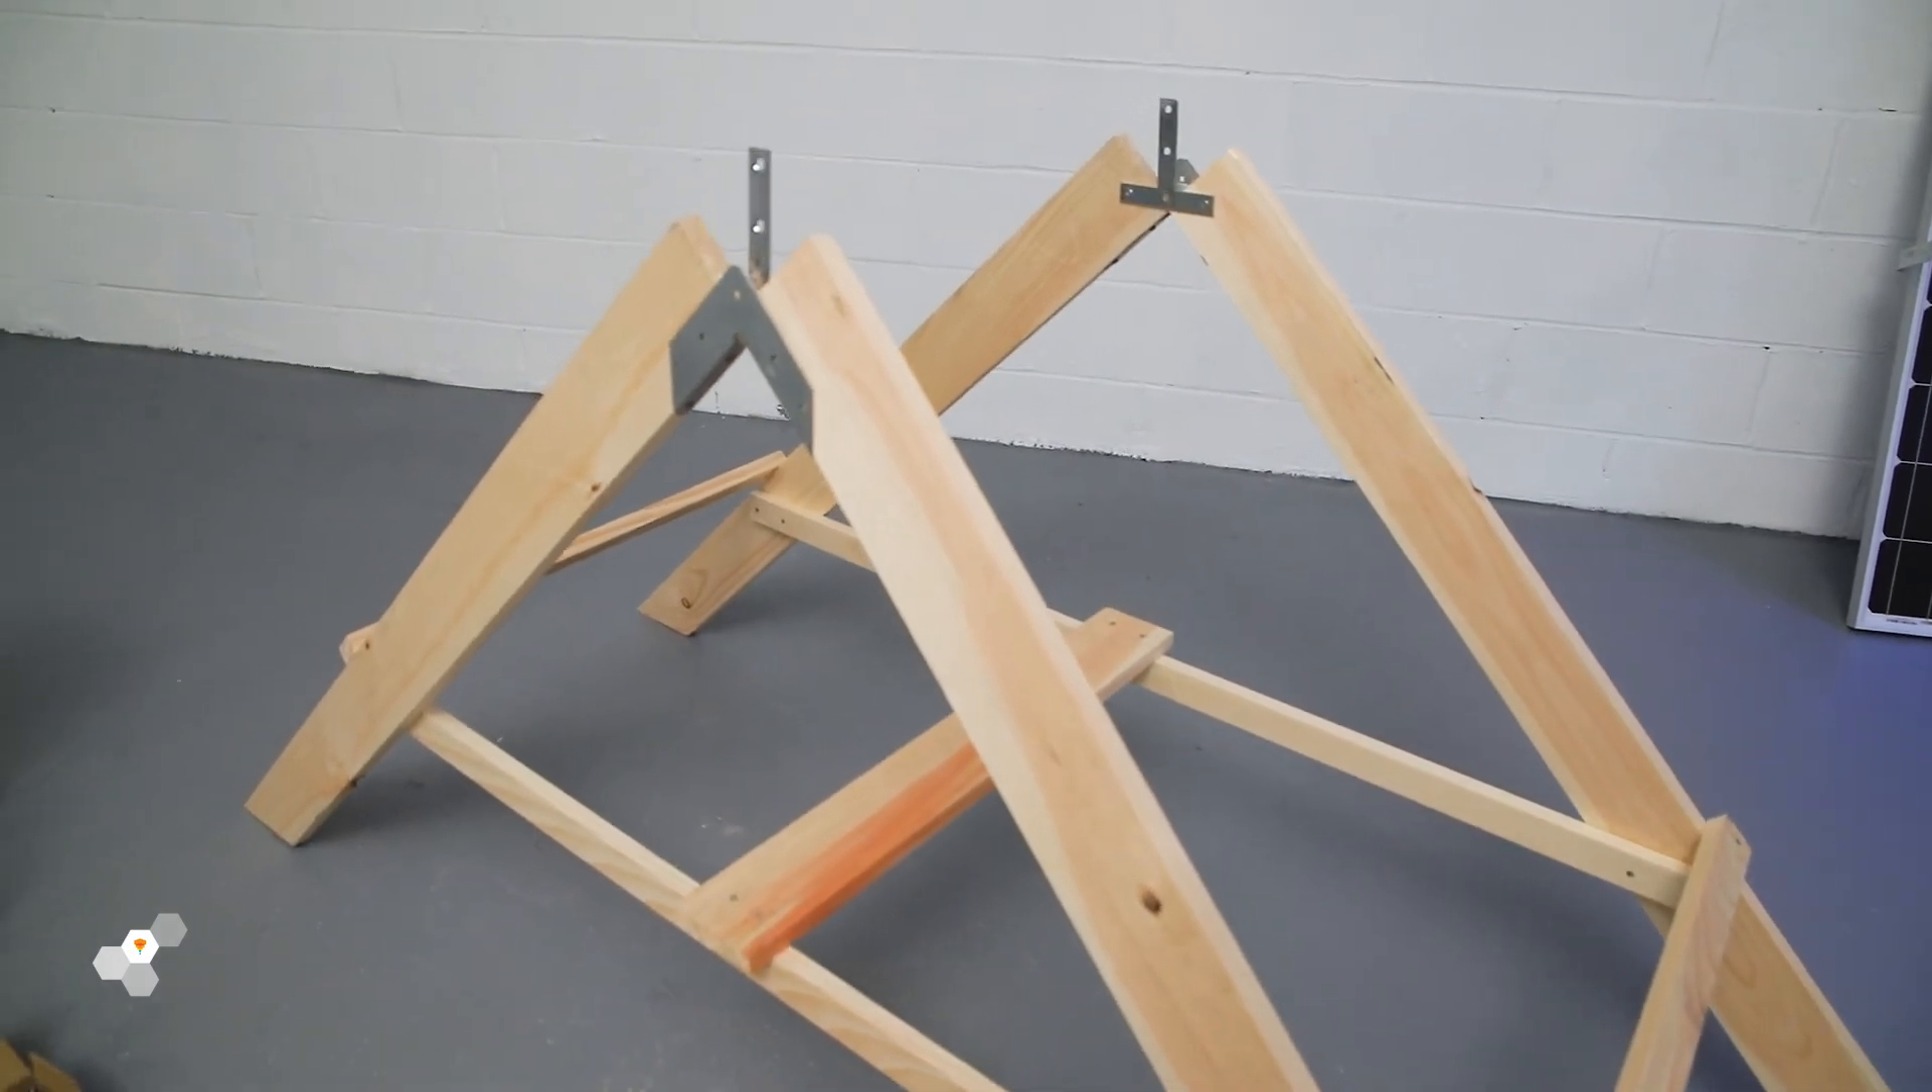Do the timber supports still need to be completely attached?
No.